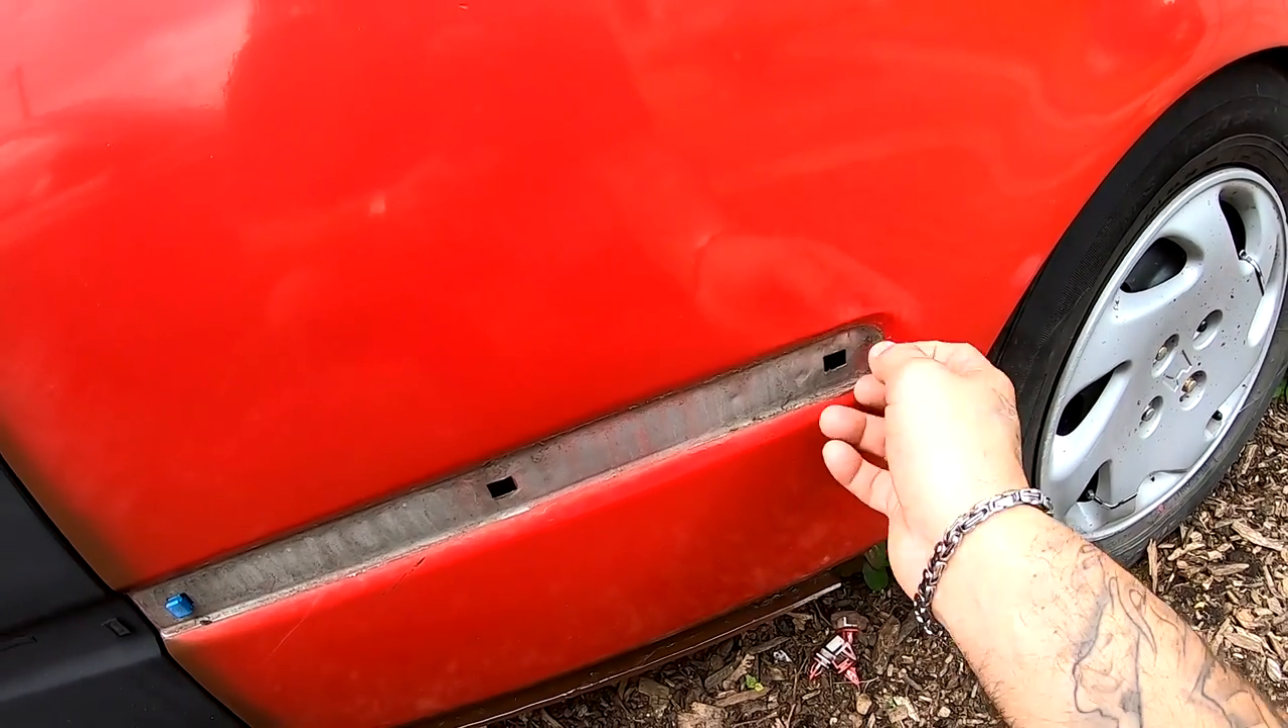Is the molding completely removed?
Yes.